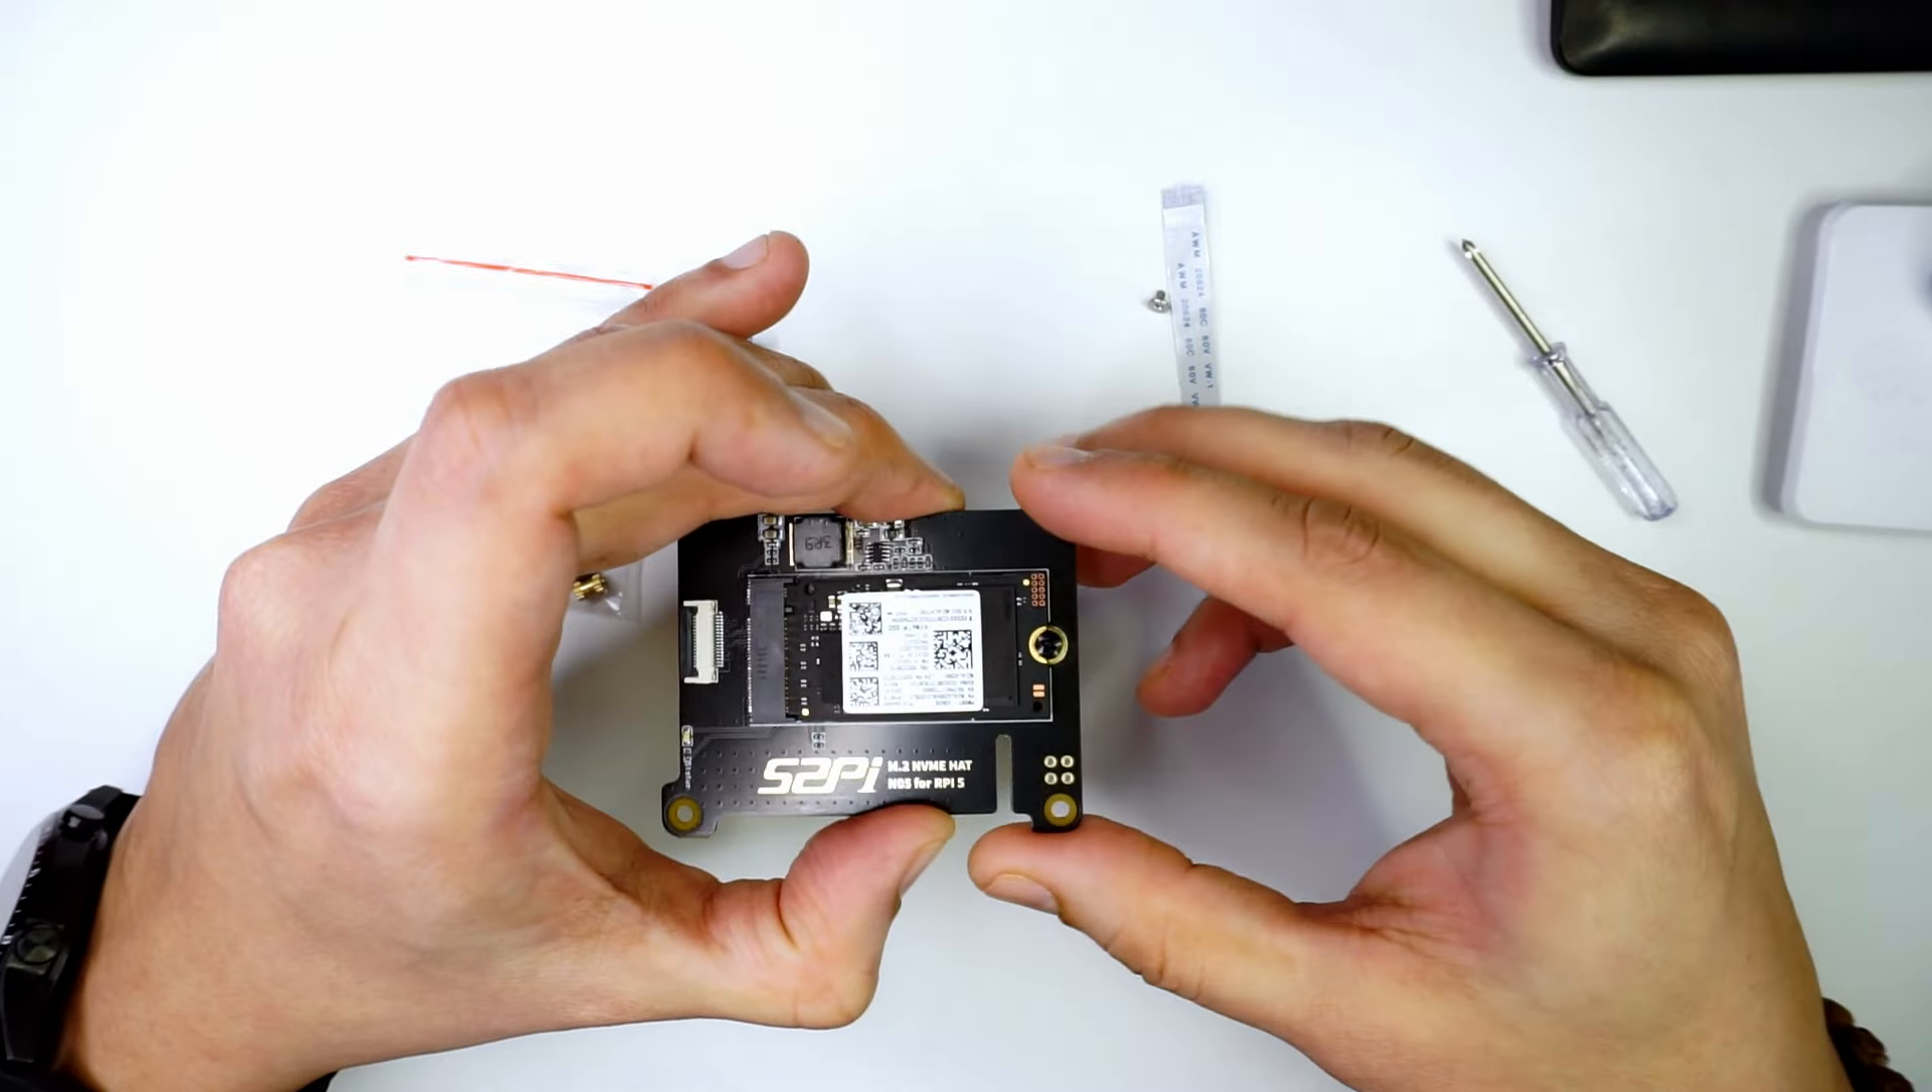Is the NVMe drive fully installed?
Yes.